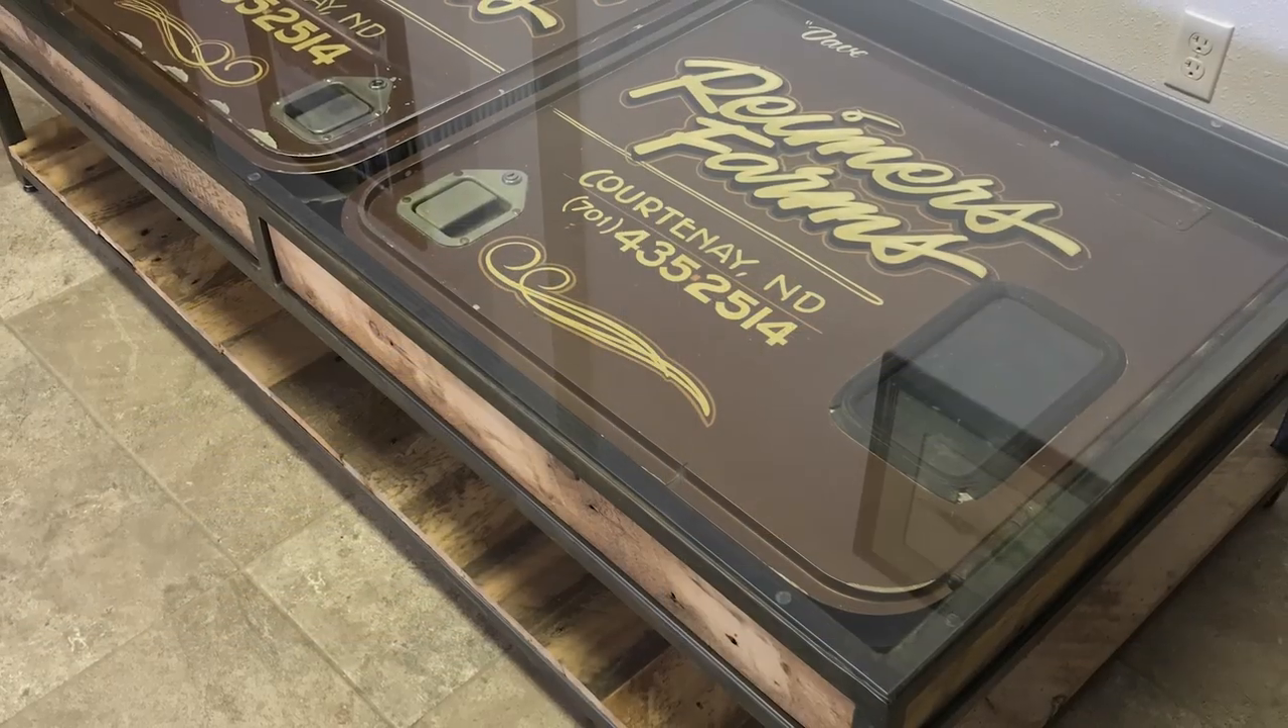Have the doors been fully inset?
Yes.